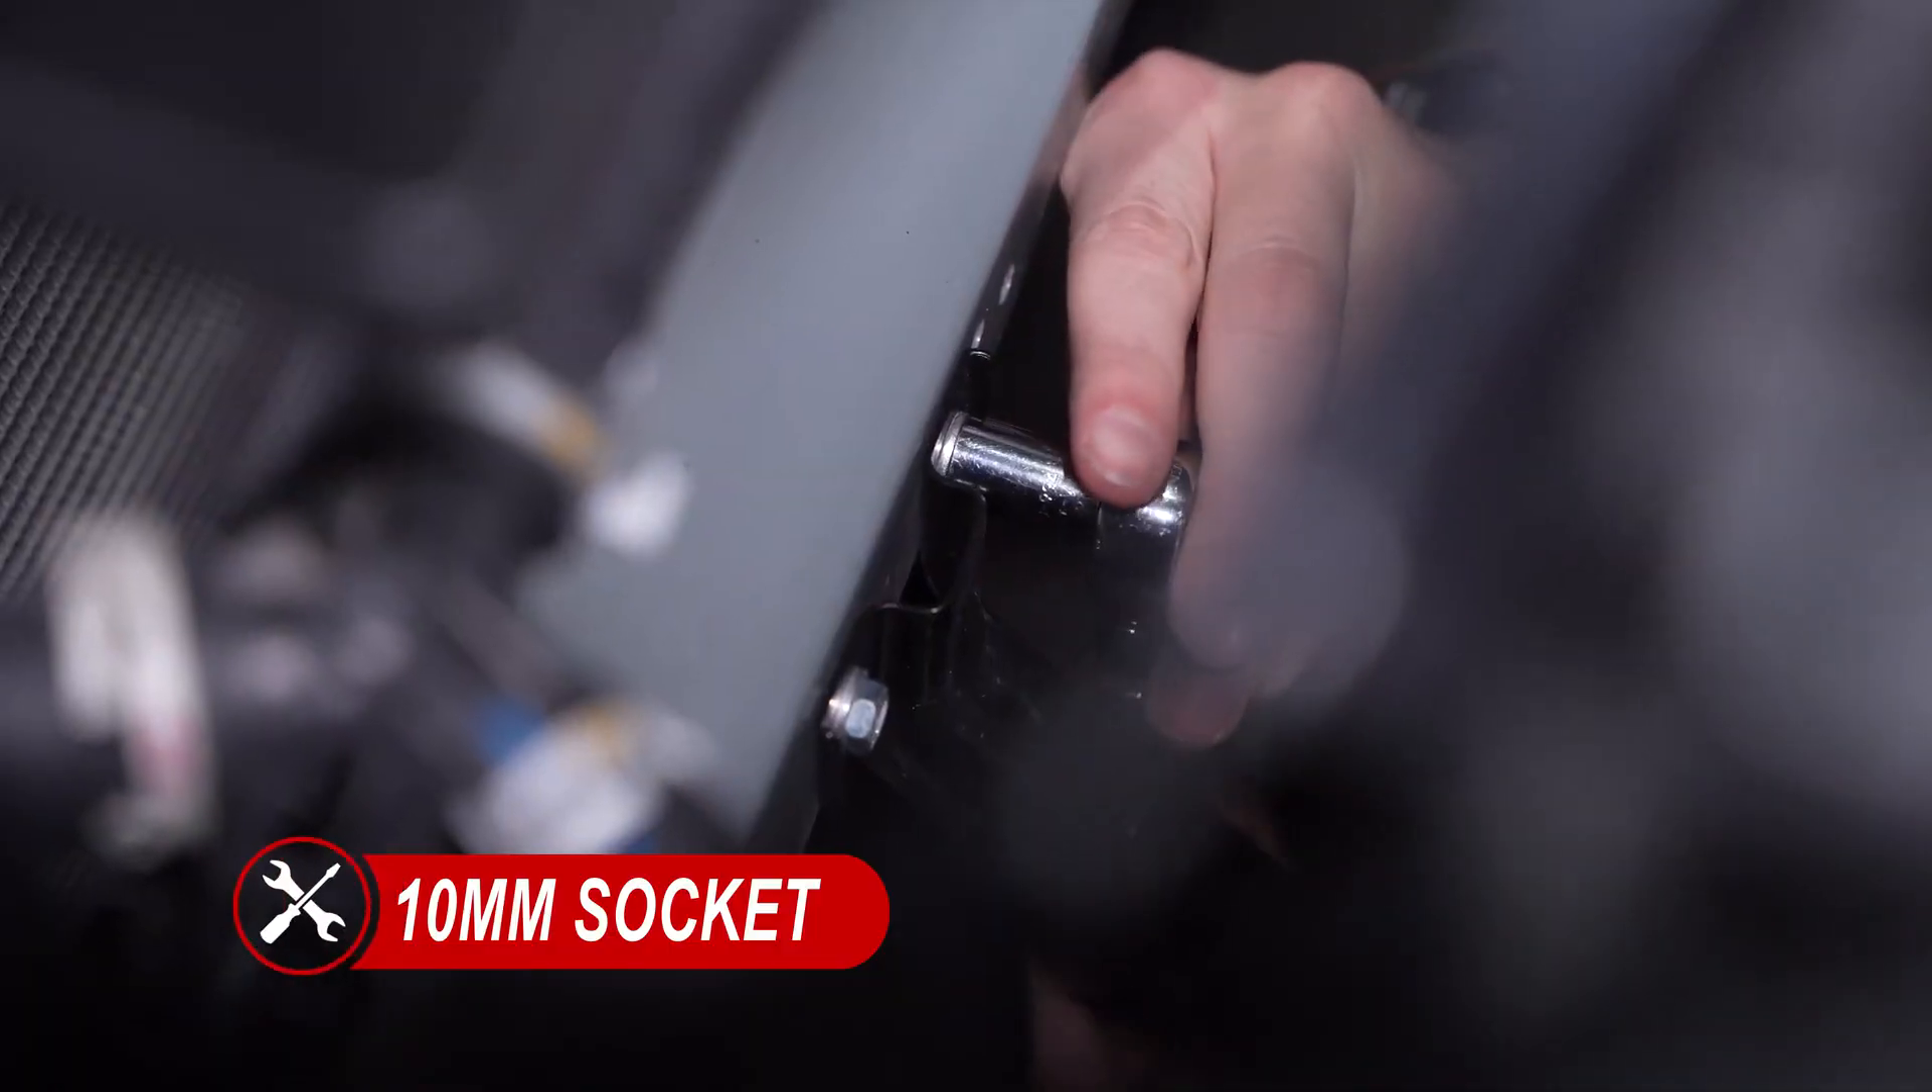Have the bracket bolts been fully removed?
No.